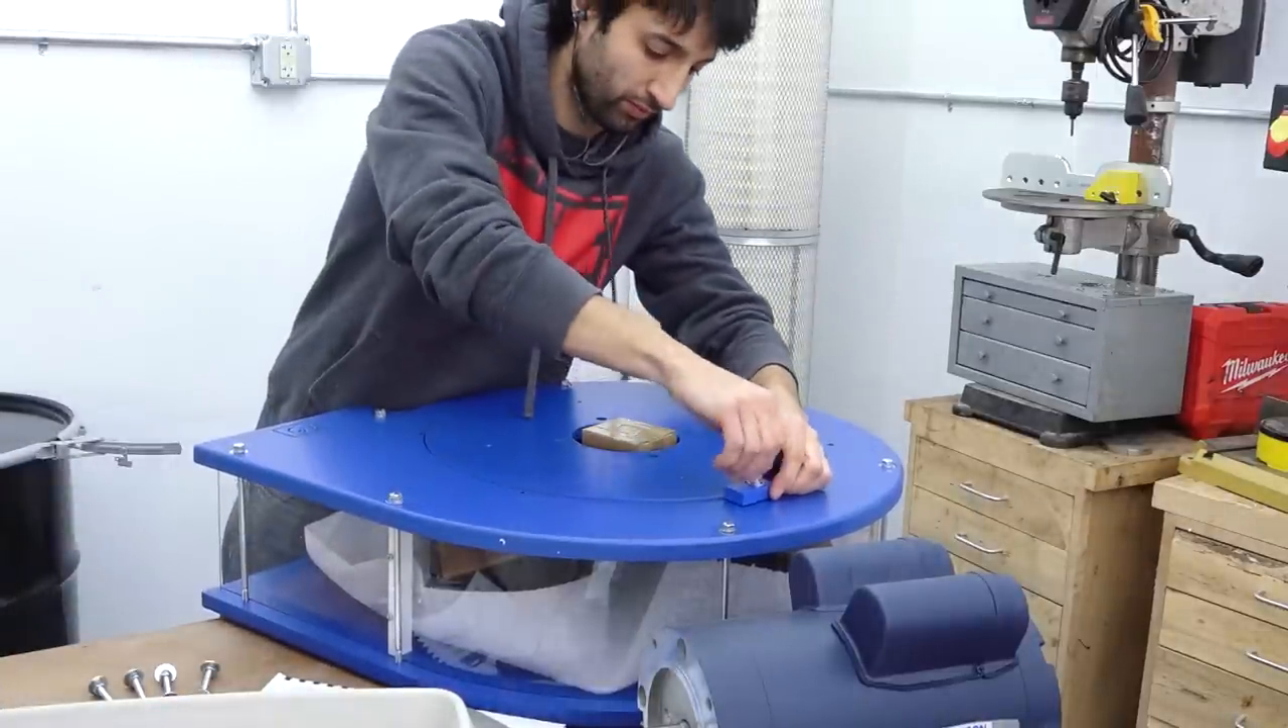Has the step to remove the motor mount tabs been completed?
No.